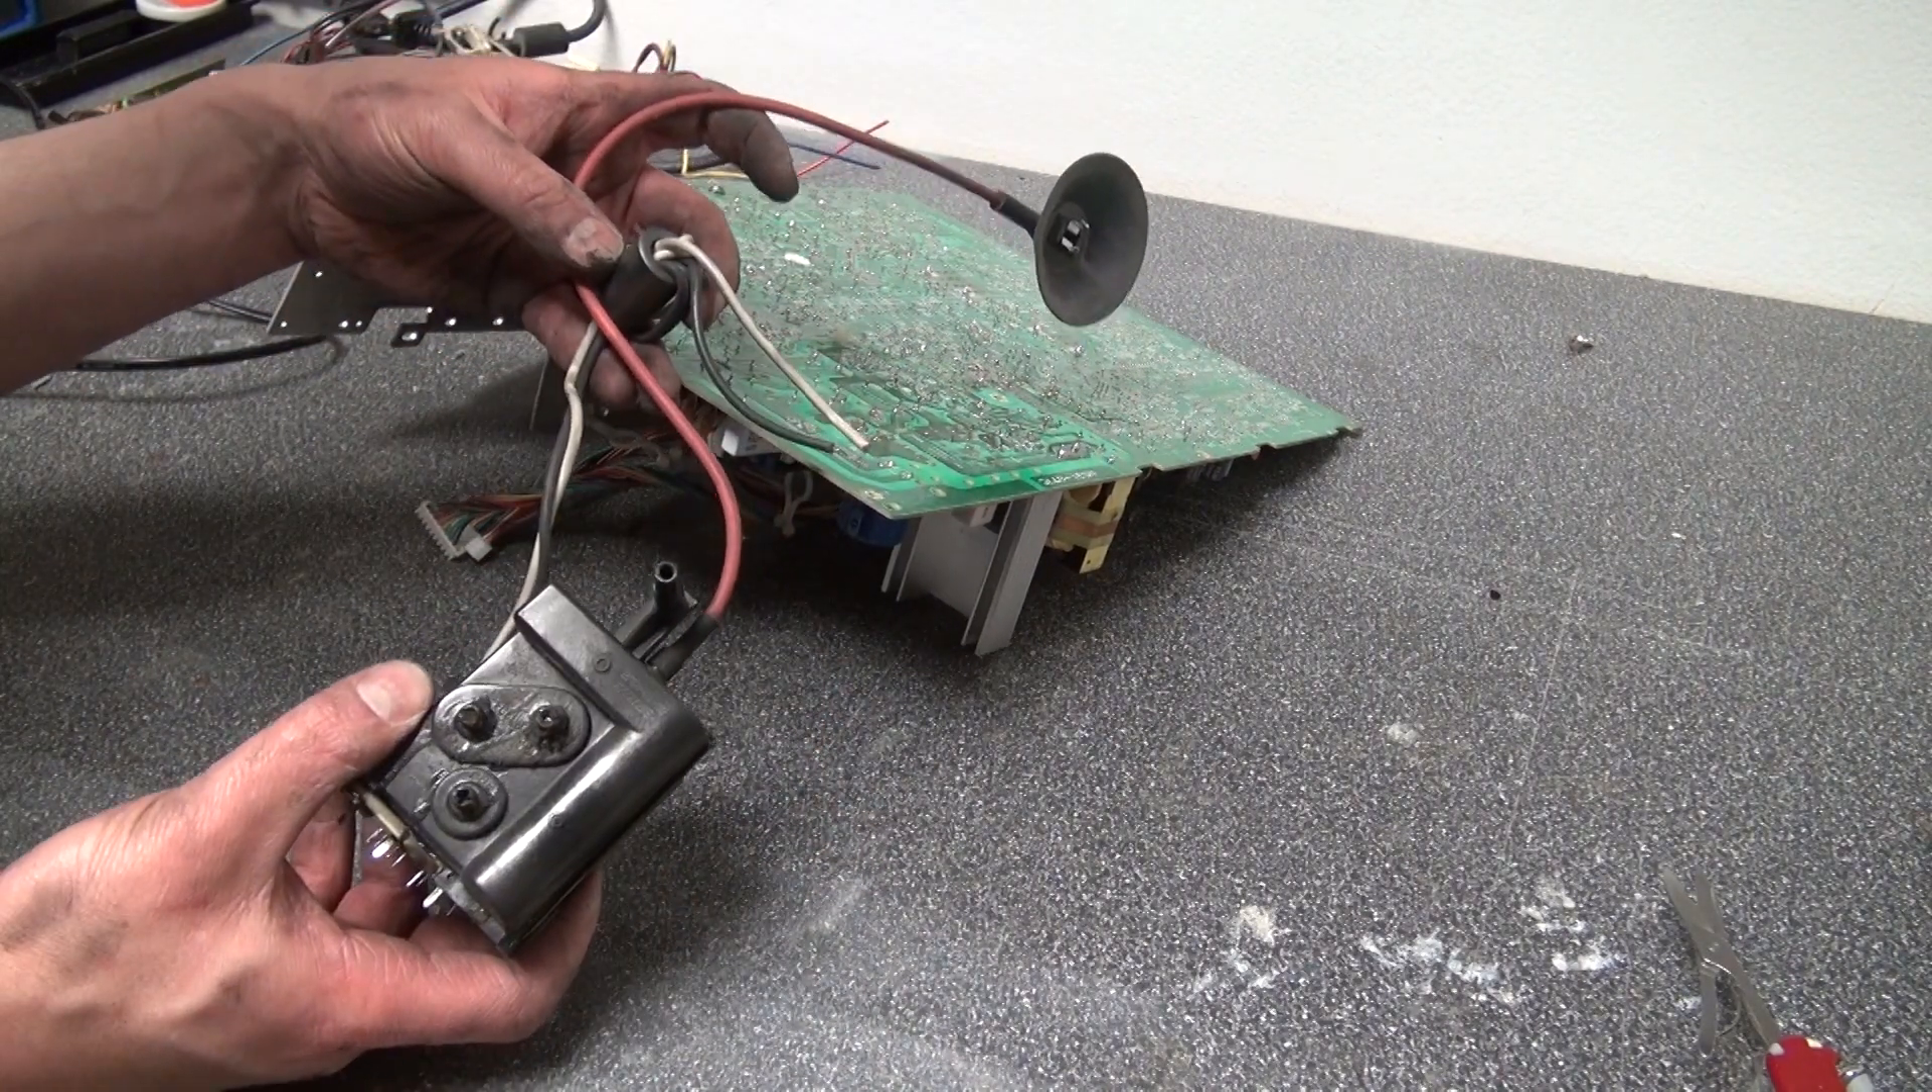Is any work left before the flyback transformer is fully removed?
No.